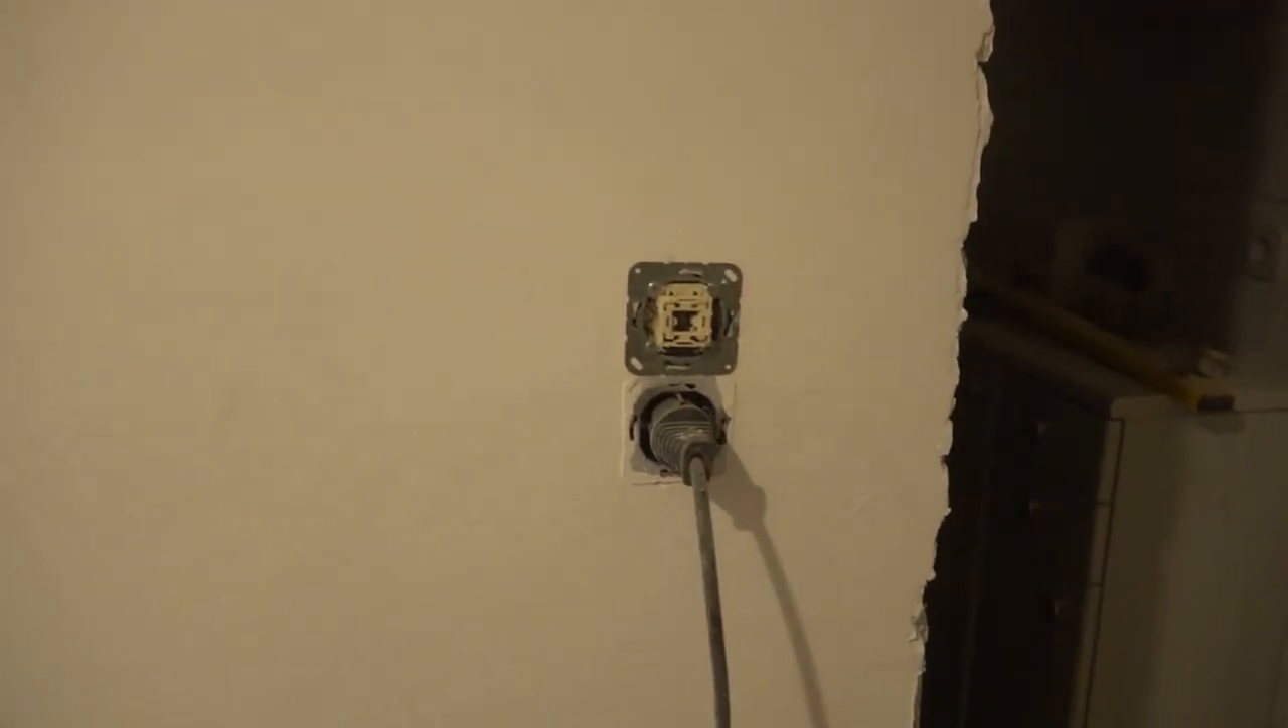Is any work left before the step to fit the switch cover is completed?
Yes.